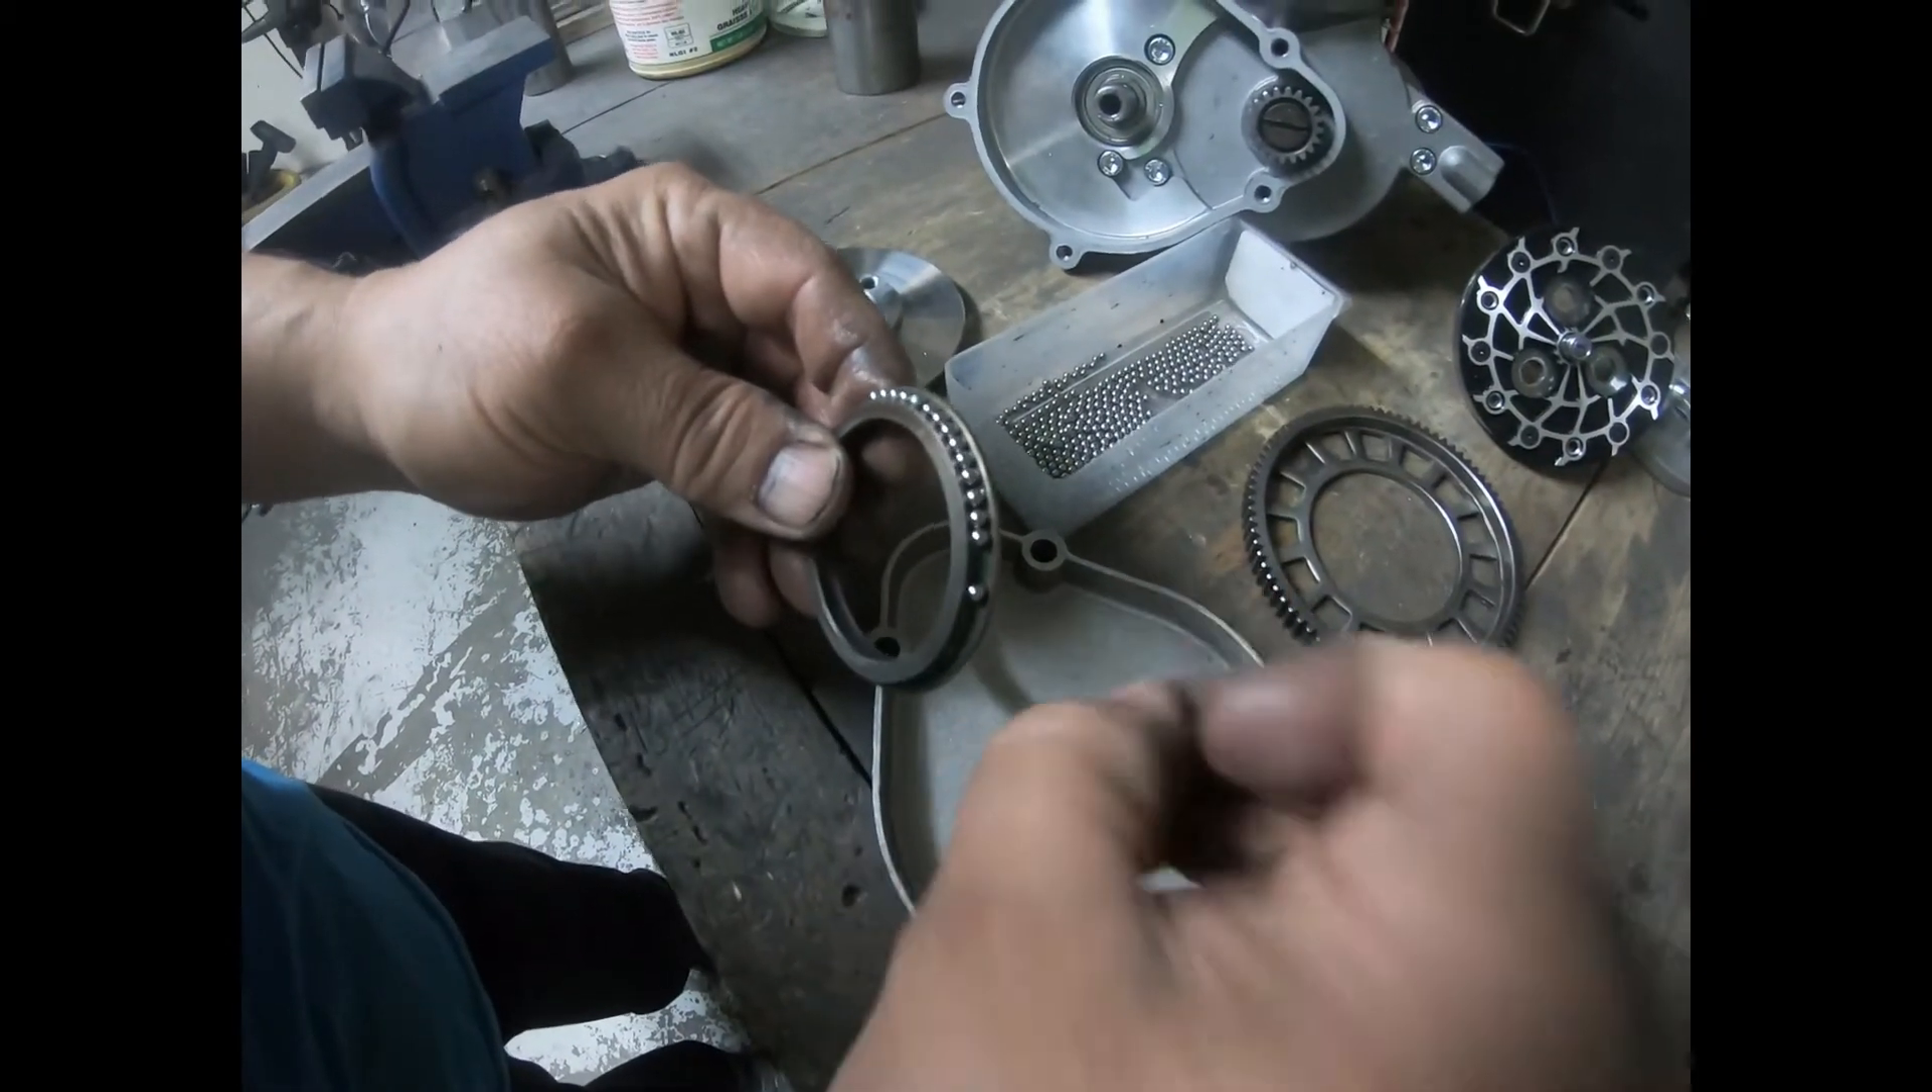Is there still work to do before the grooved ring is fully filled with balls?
Yes.